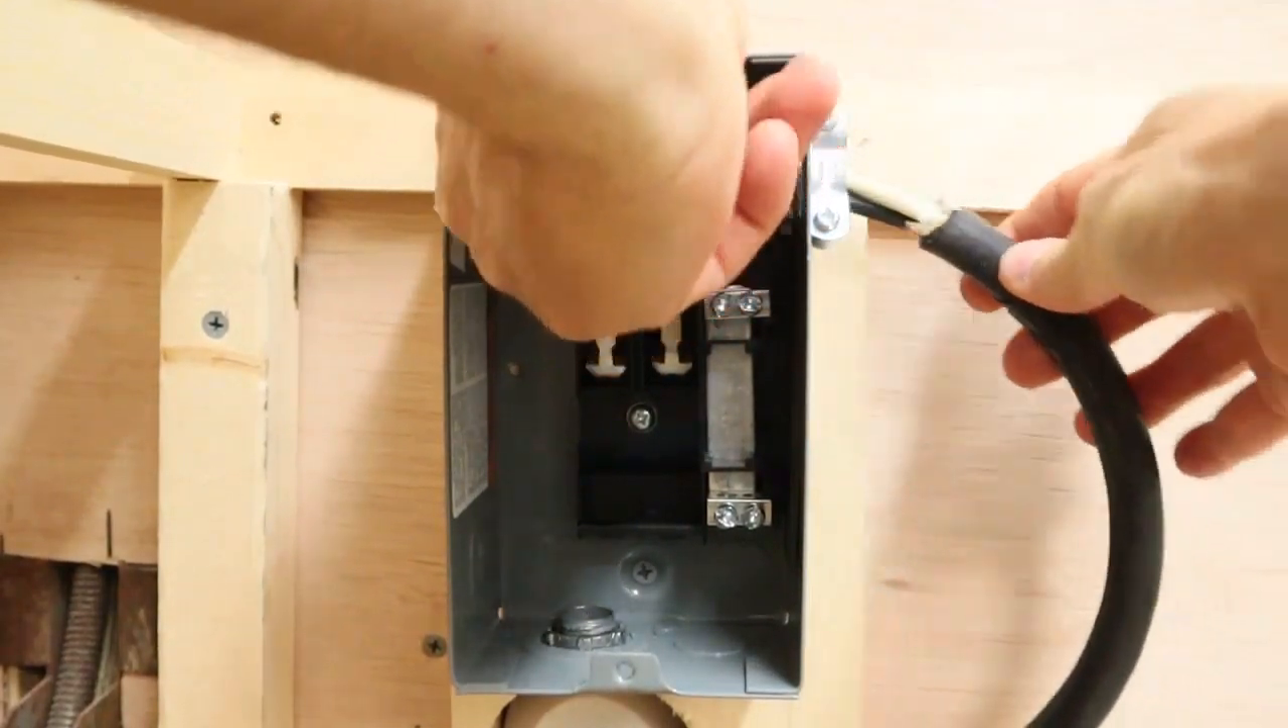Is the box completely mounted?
Yes.